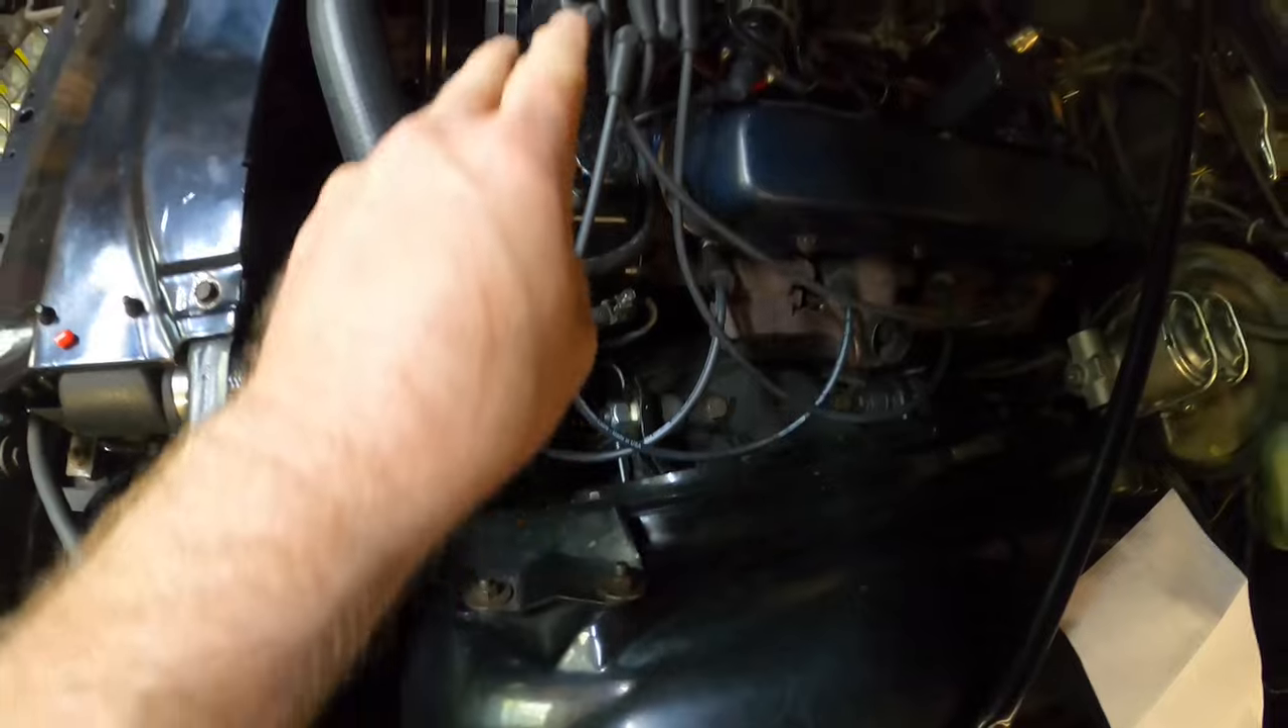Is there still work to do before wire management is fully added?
Yes.